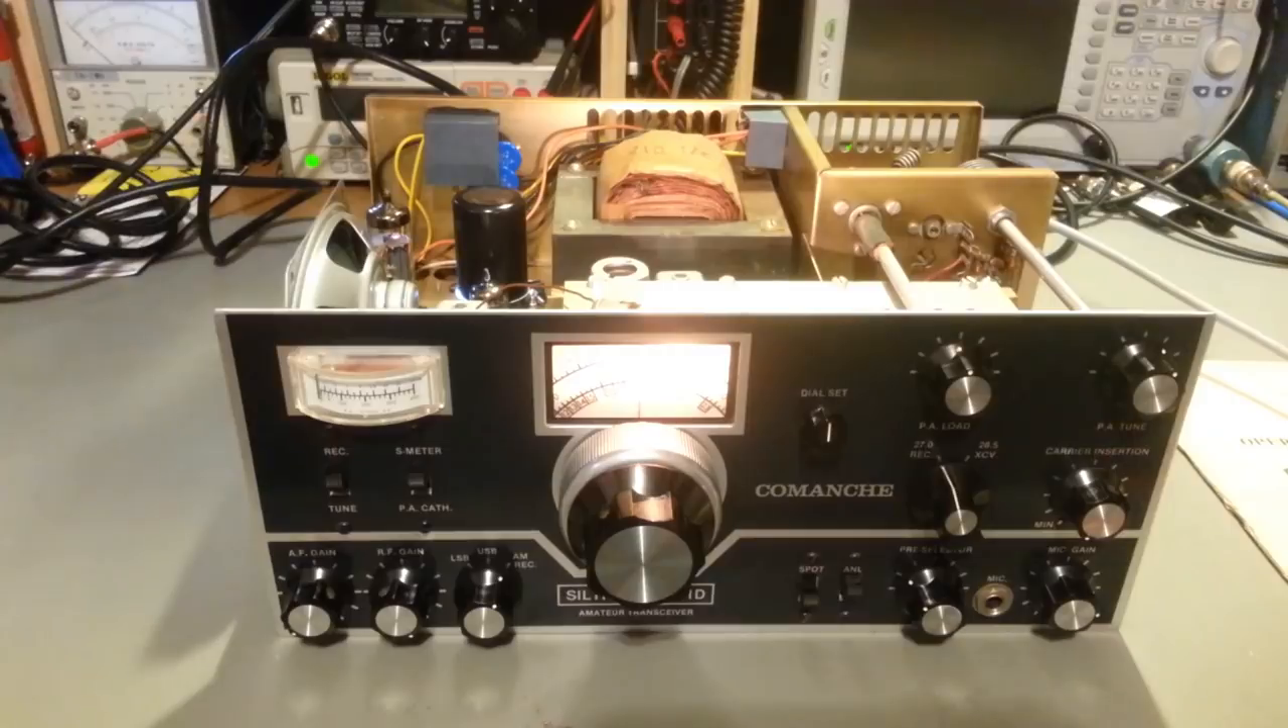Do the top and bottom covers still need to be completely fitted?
Yes.